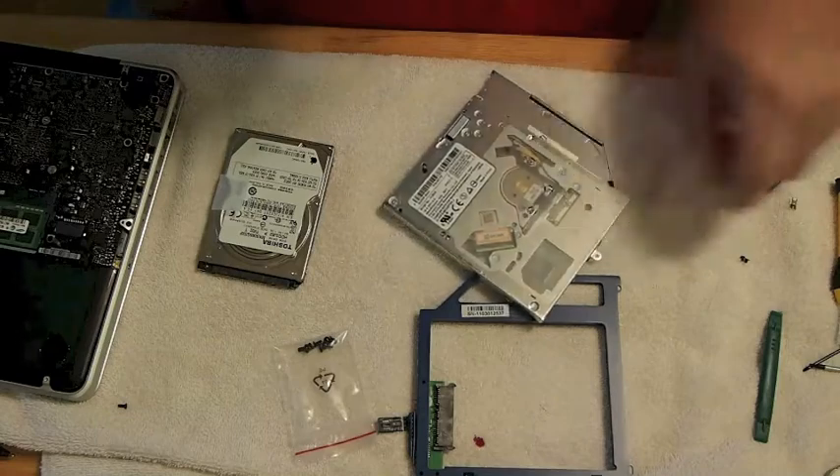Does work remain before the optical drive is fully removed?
No.